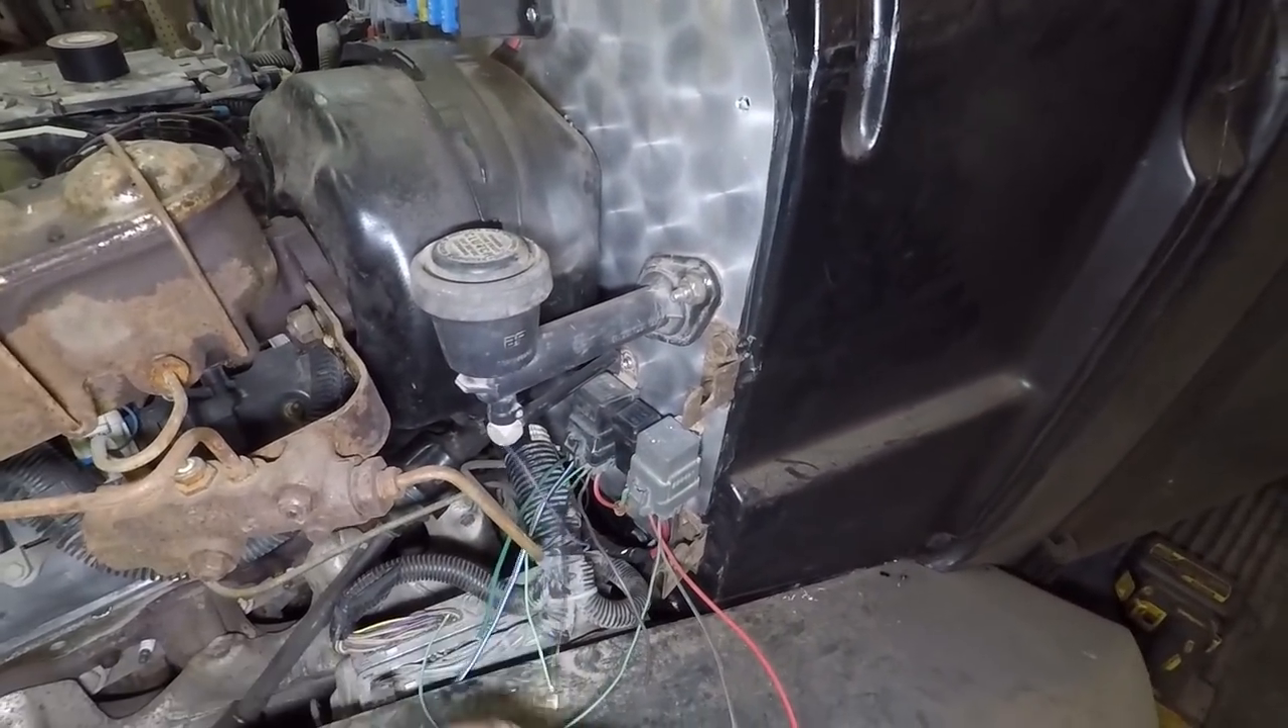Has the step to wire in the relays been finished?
No.